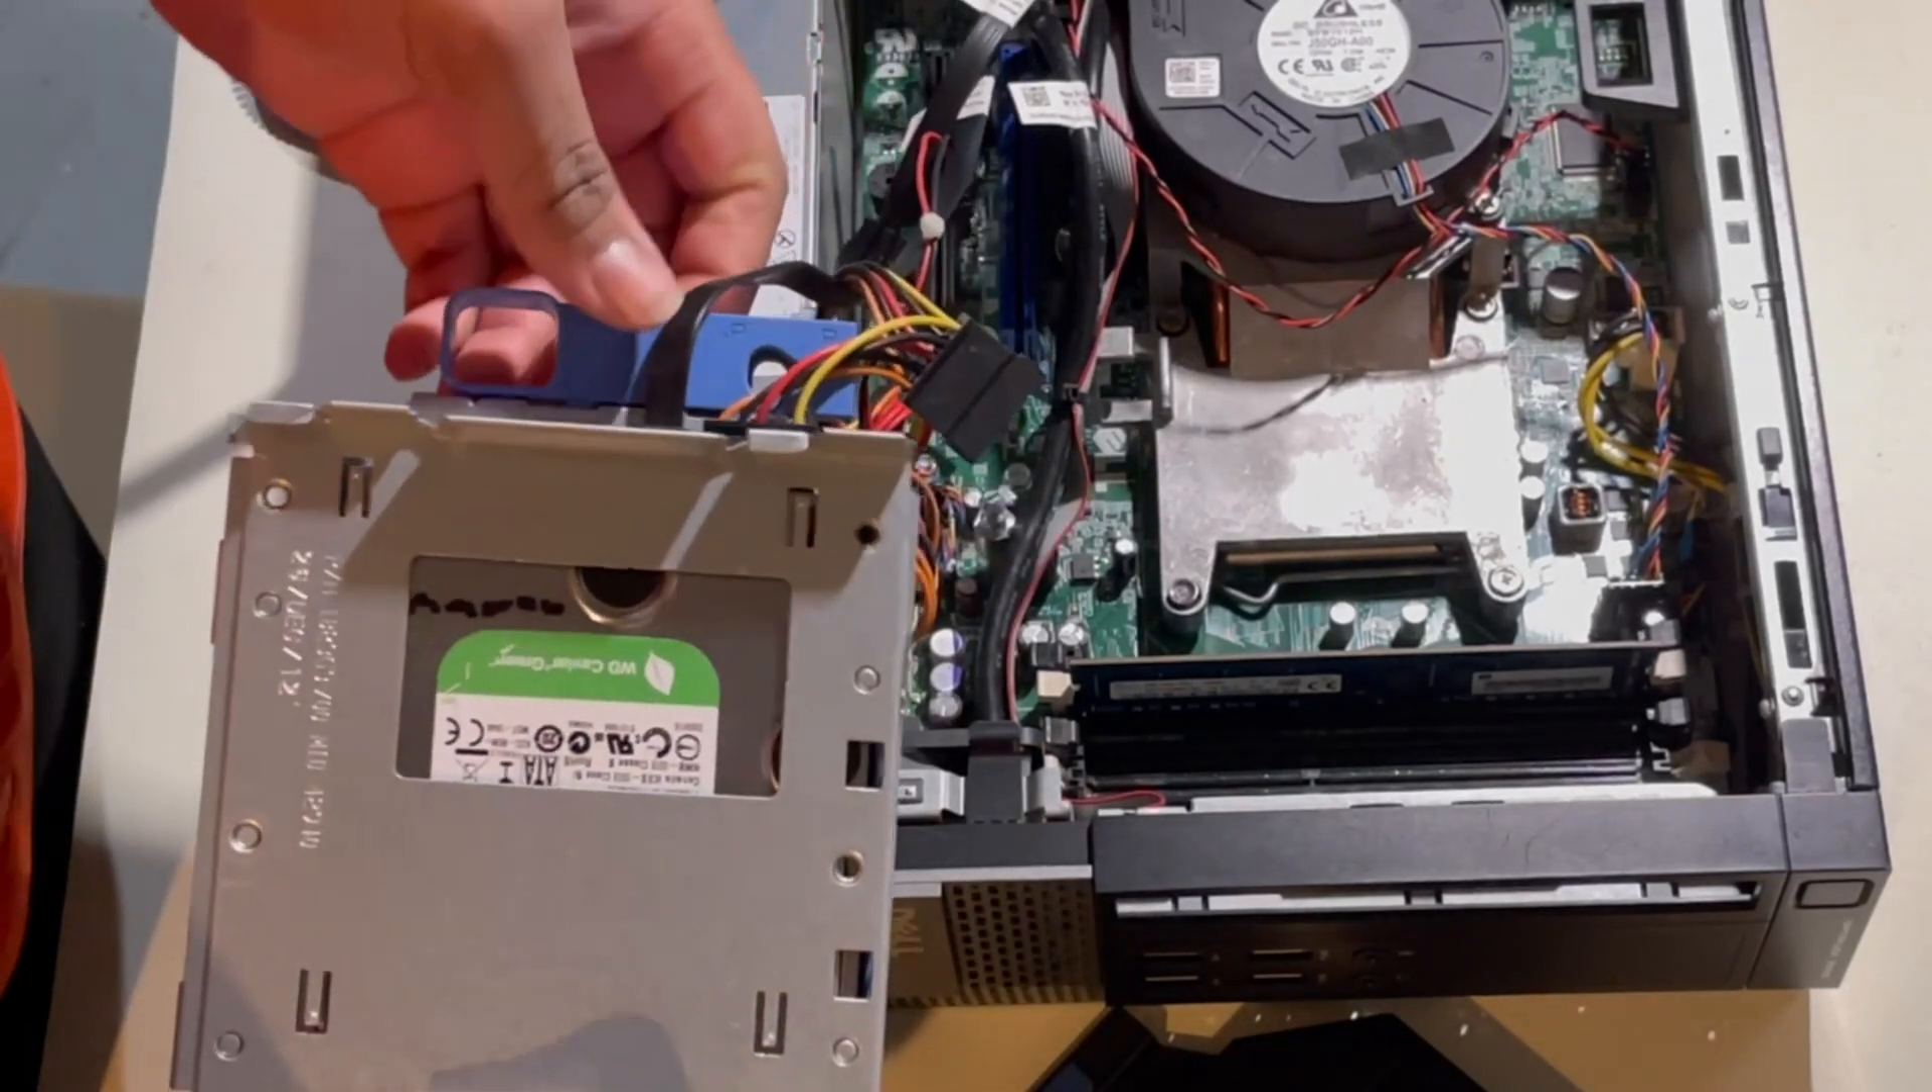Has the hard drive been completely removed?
No.